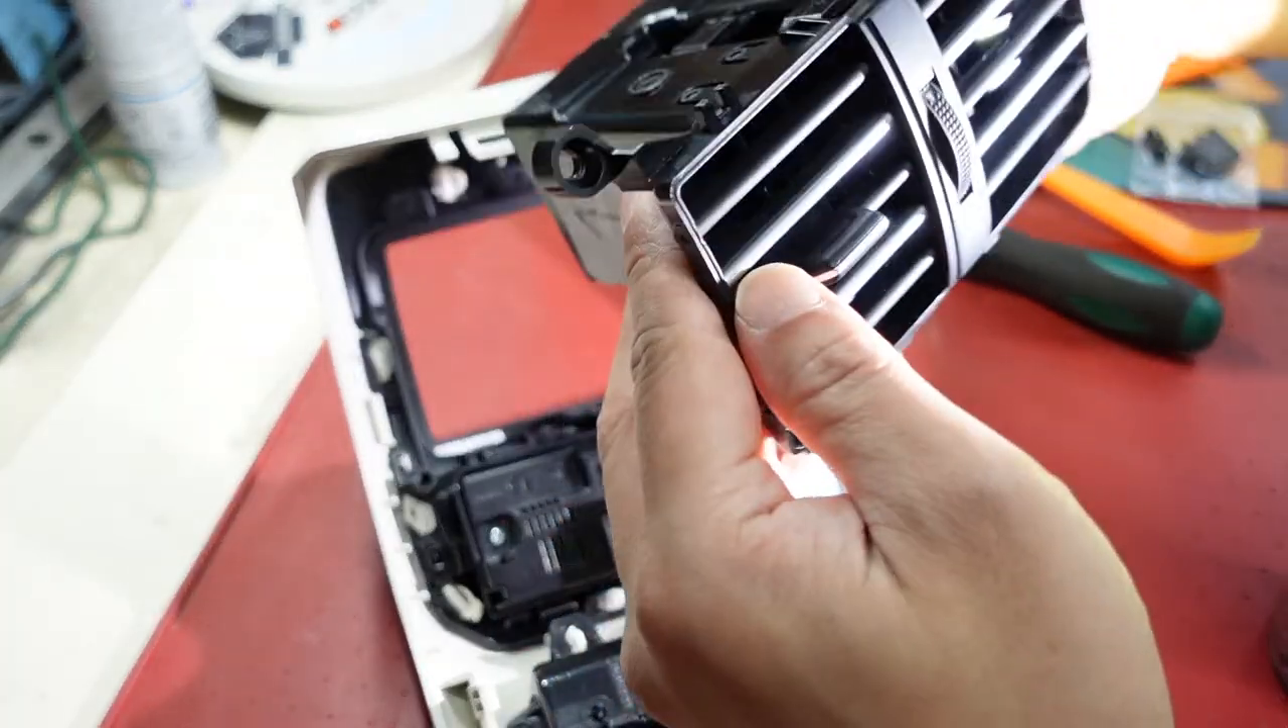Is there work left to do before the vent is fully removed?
No.